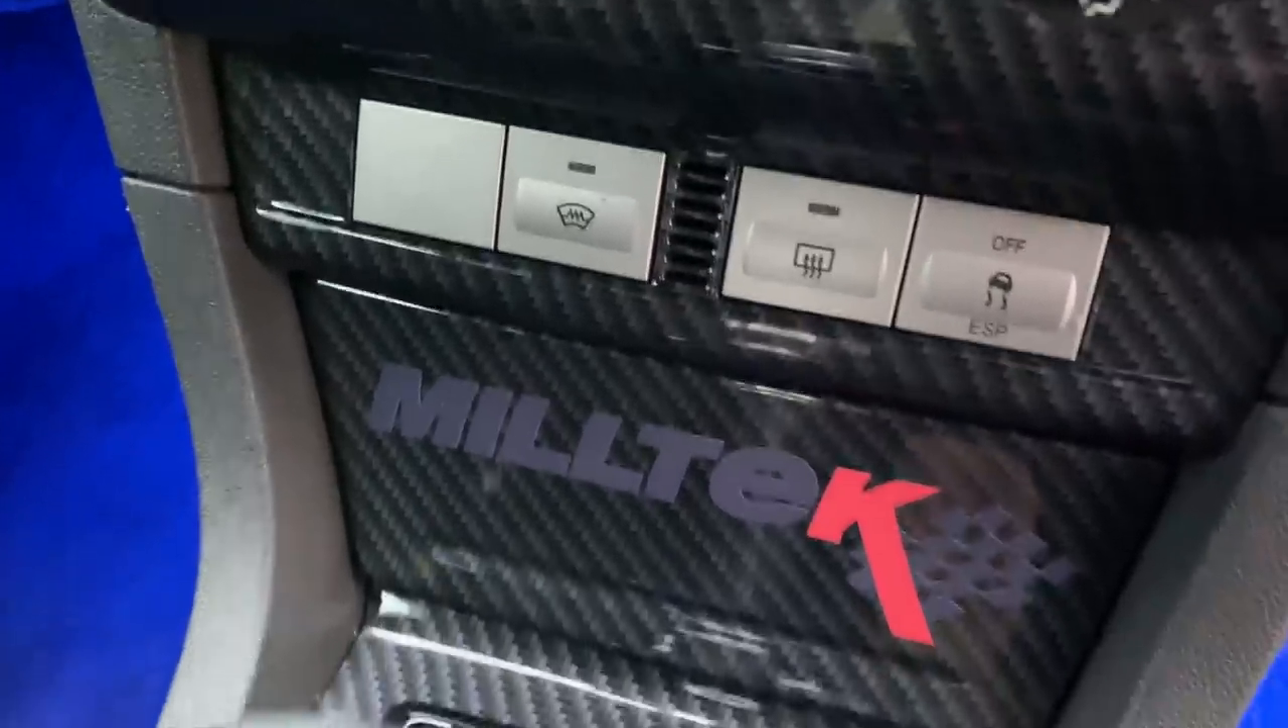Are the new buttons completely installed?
Yes.